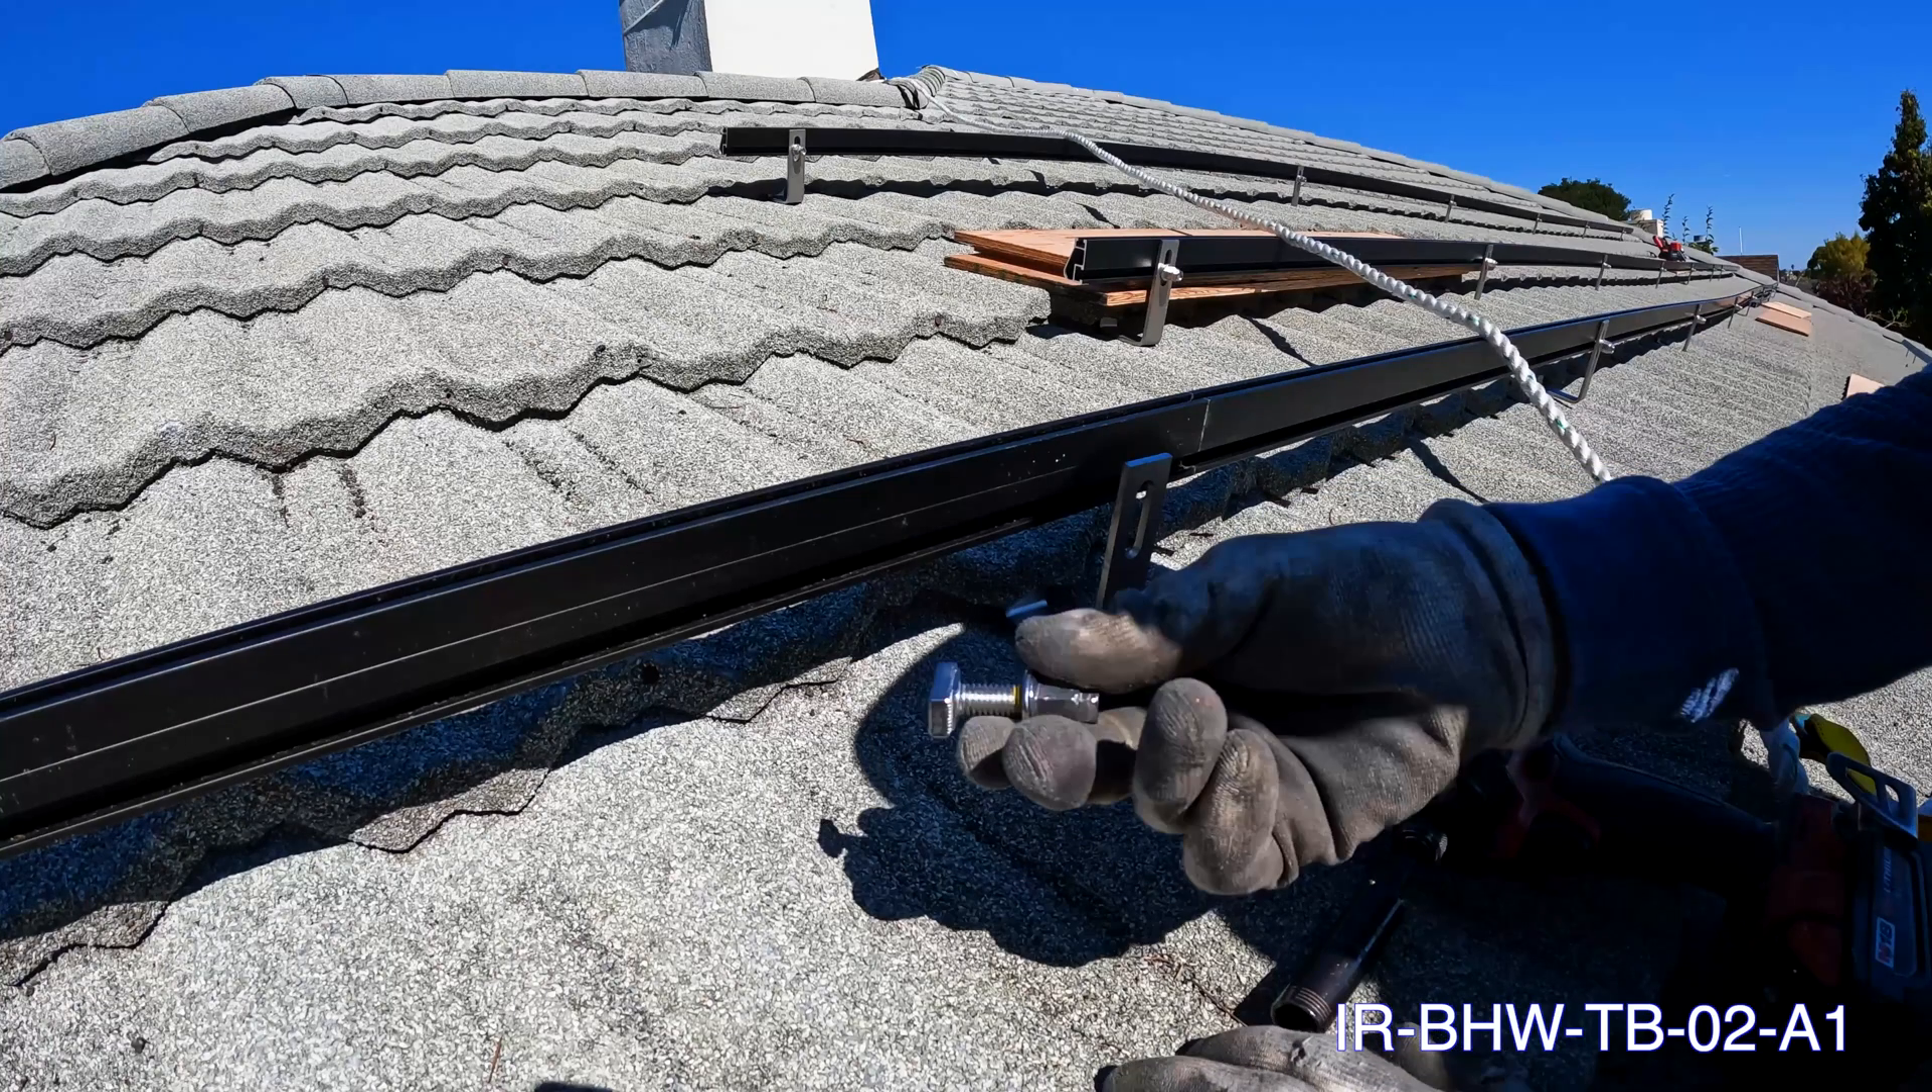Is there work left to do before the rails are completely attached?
Yes.